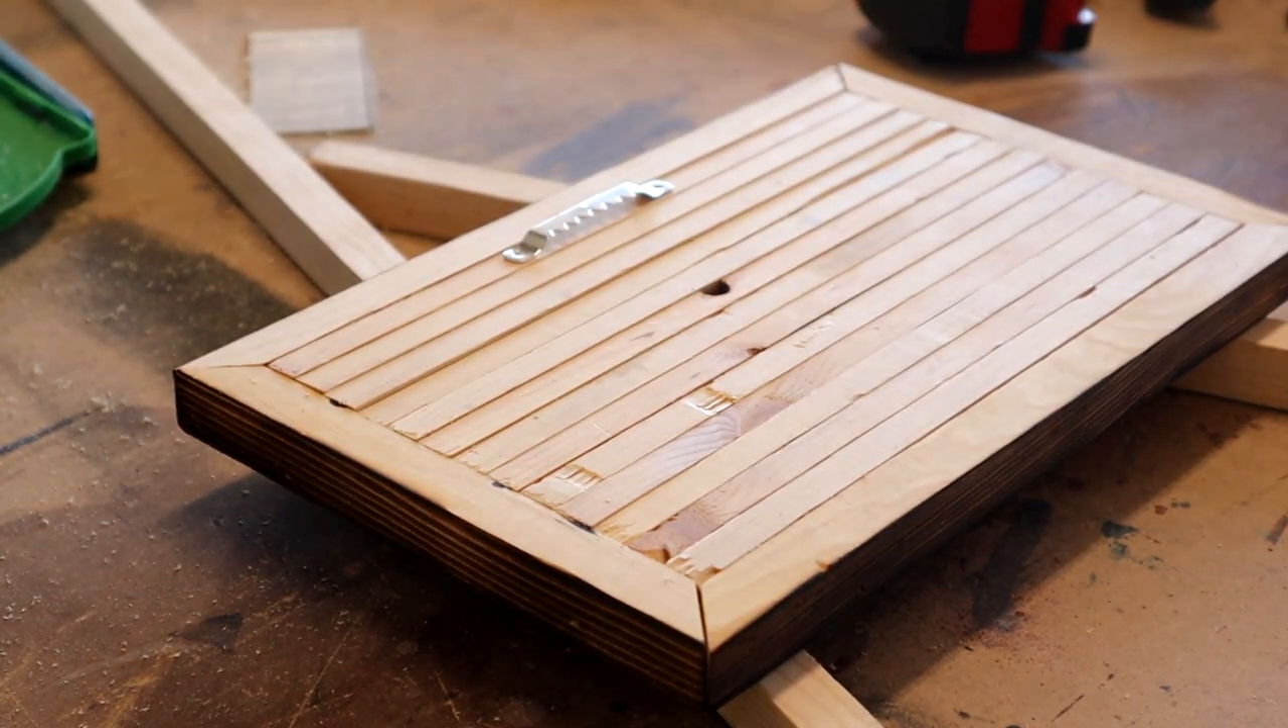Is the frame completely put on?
Yes.